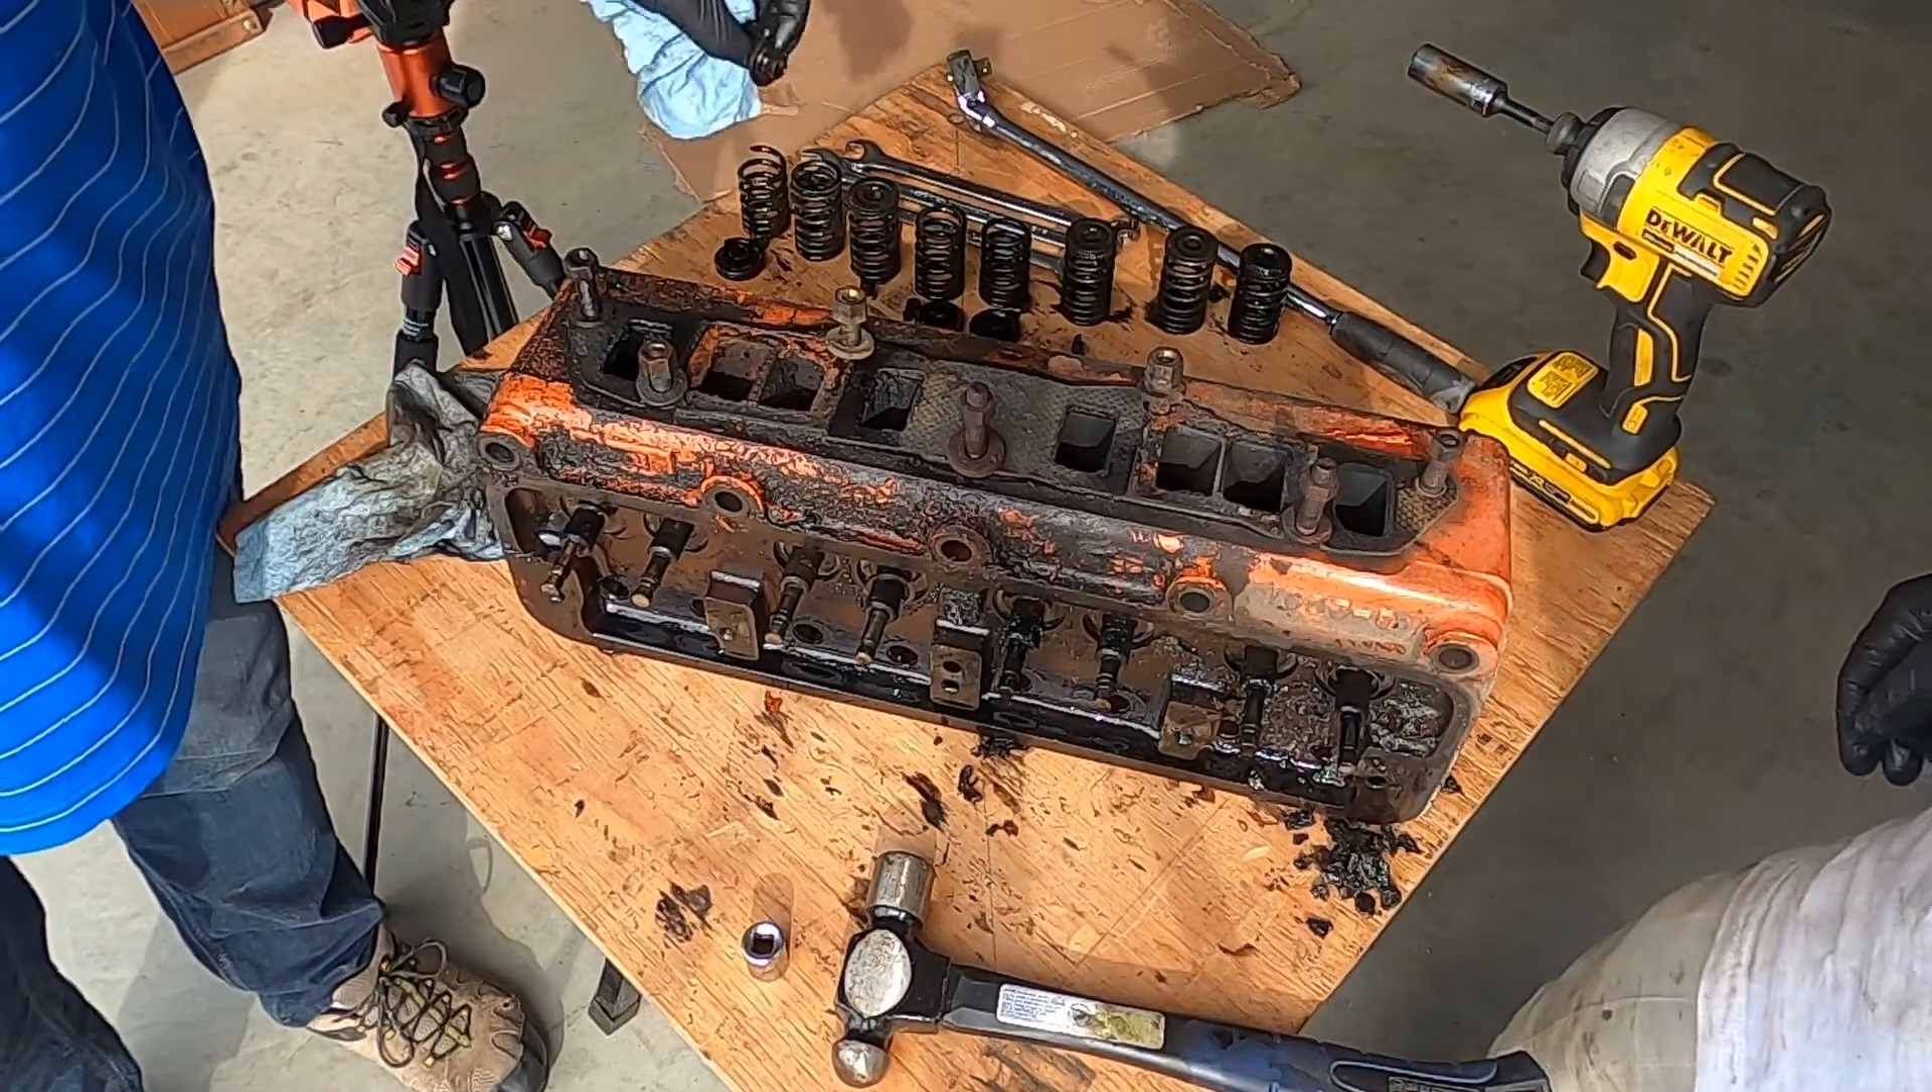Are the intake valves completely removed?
No.